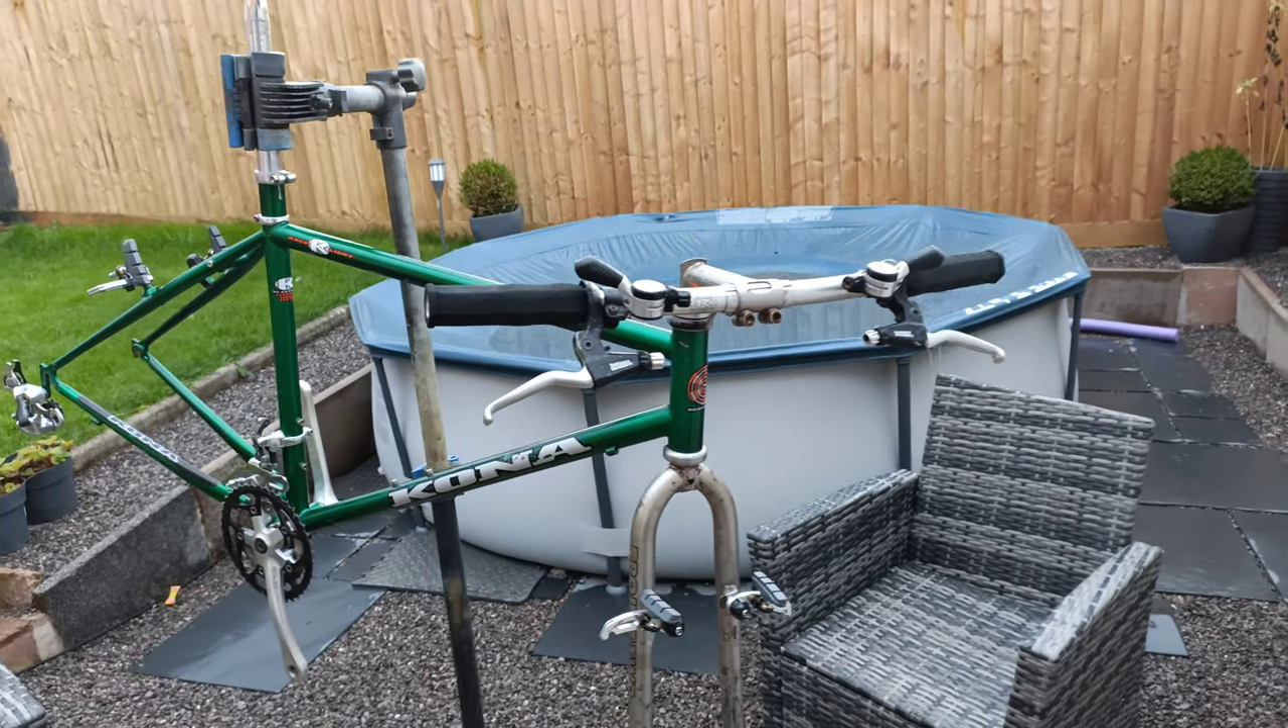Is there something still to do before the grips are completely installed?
No.